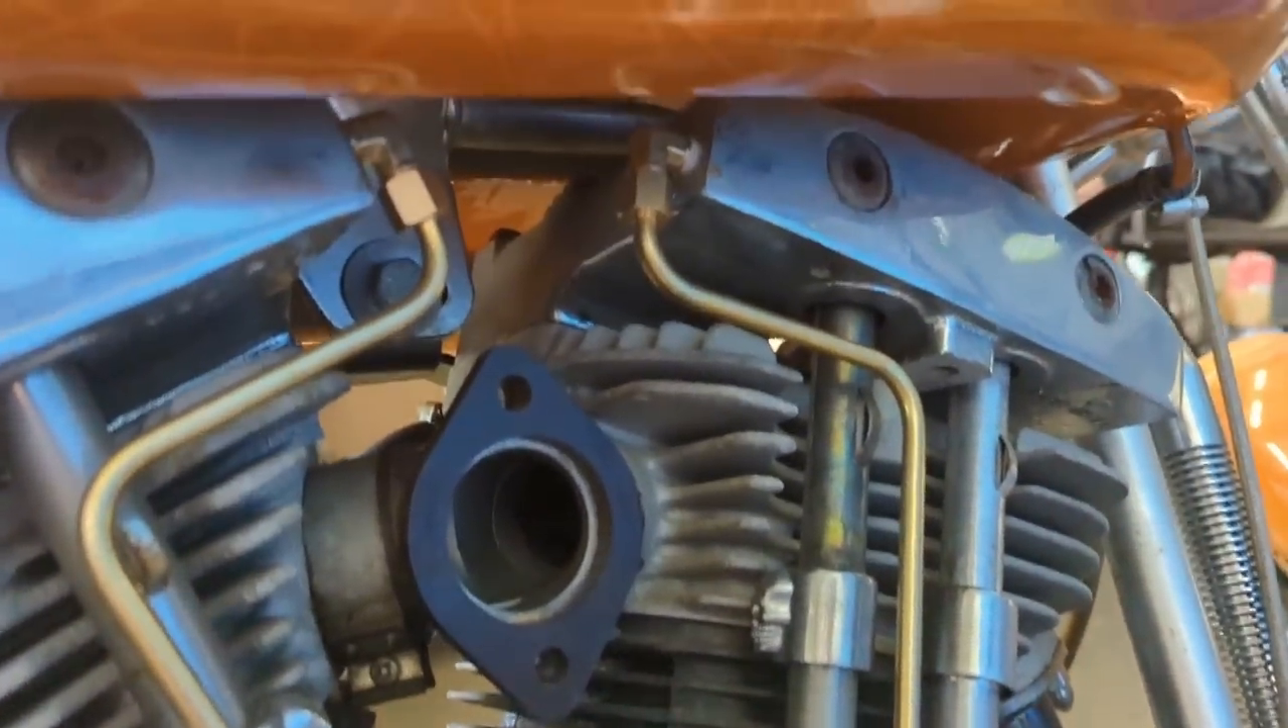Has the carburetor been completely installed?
No.